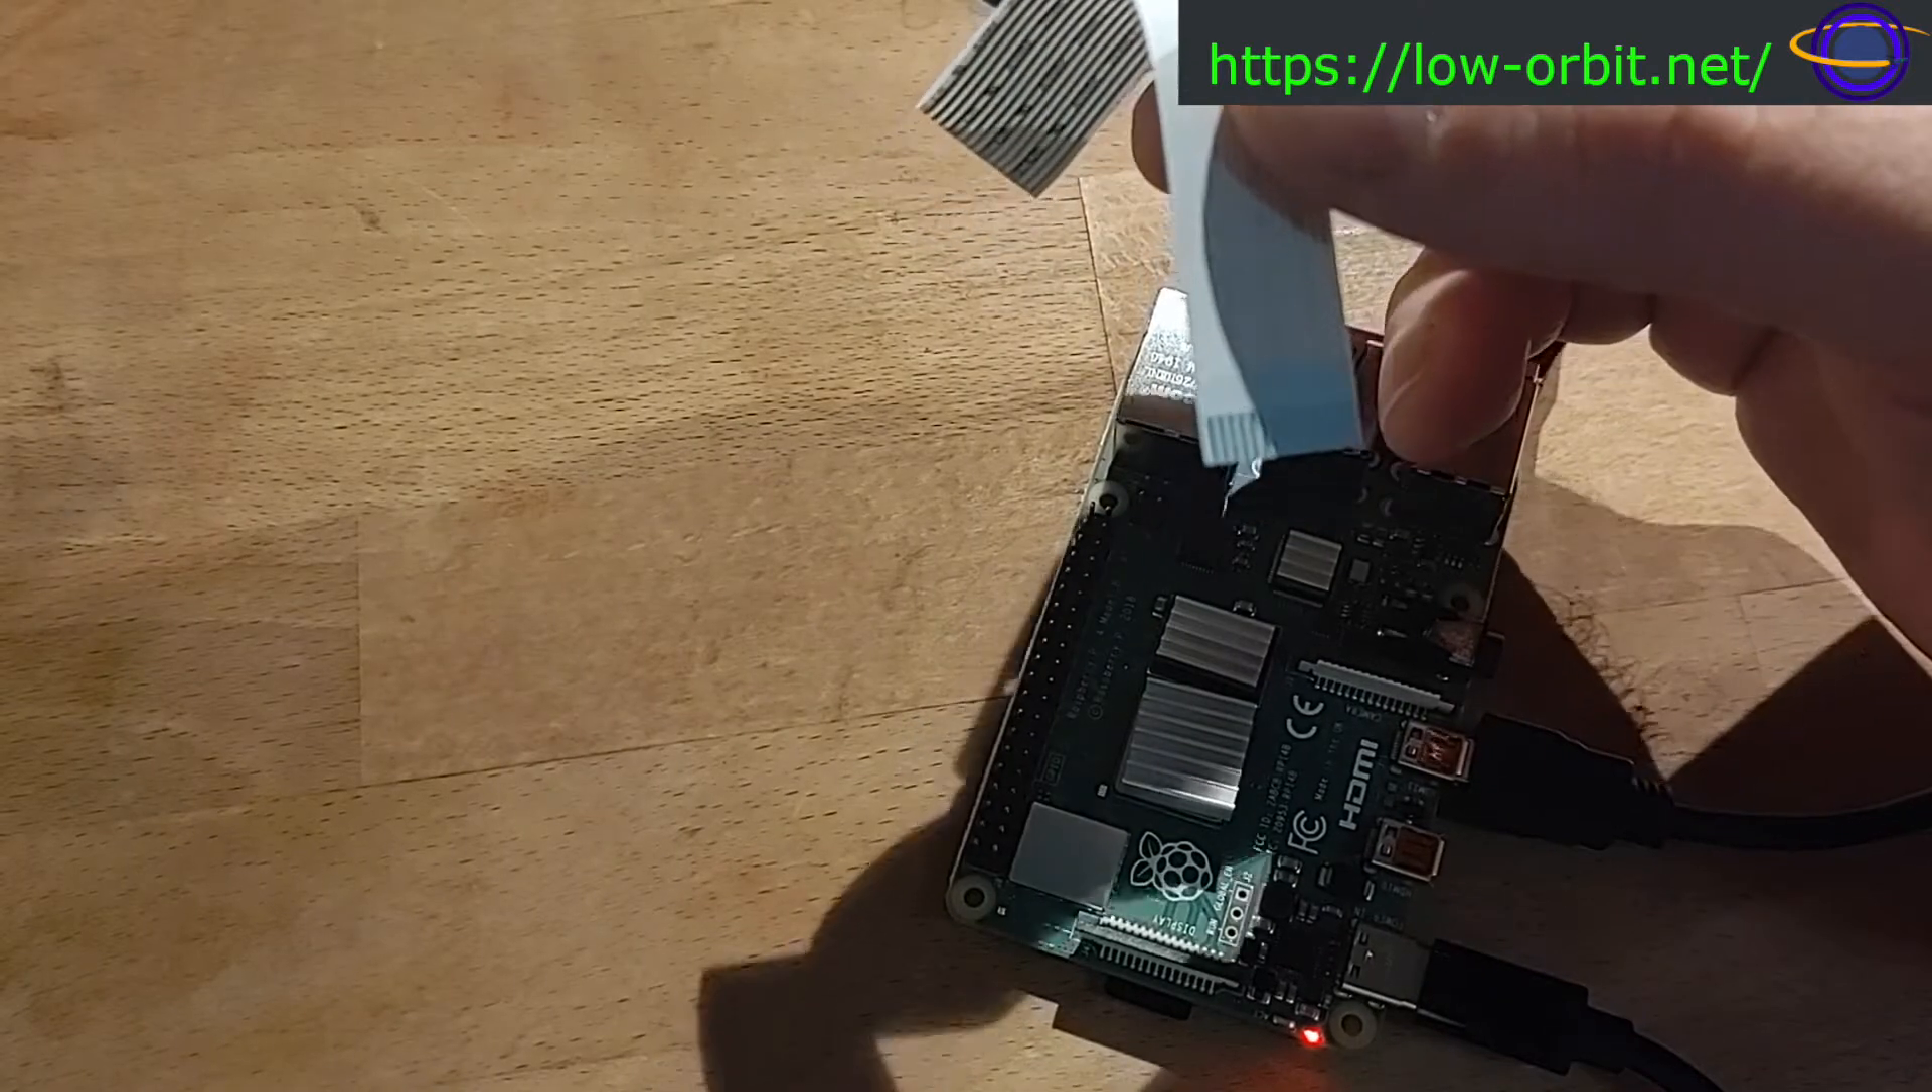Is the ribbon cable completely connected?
No.